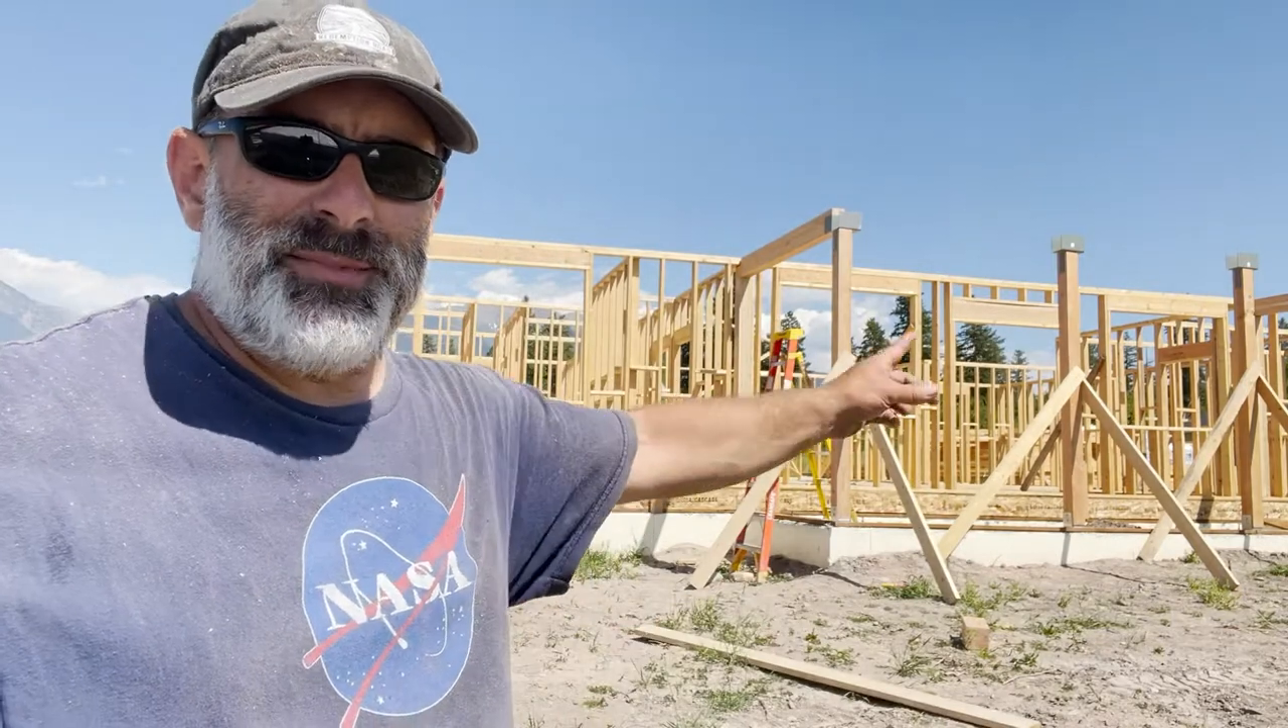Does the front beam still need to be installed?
Yes.